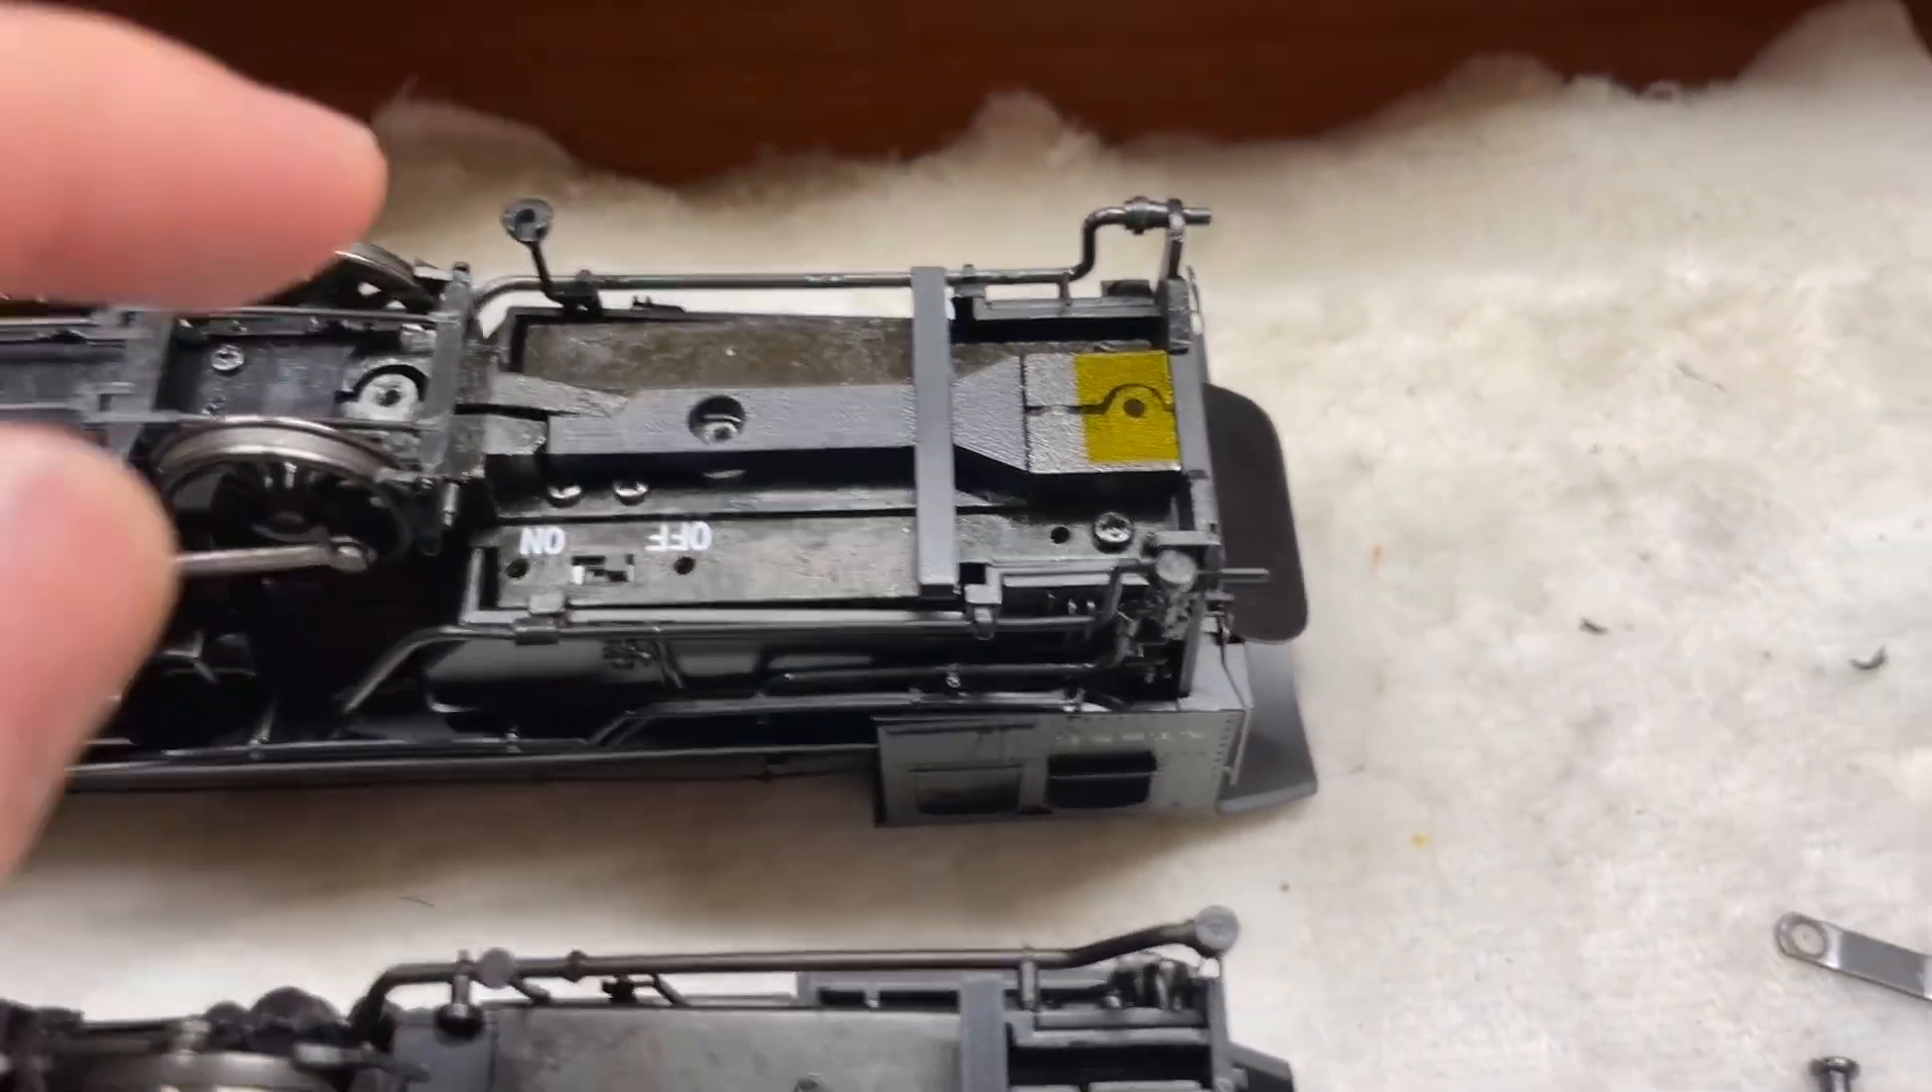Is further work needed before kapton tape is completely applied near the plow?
No.